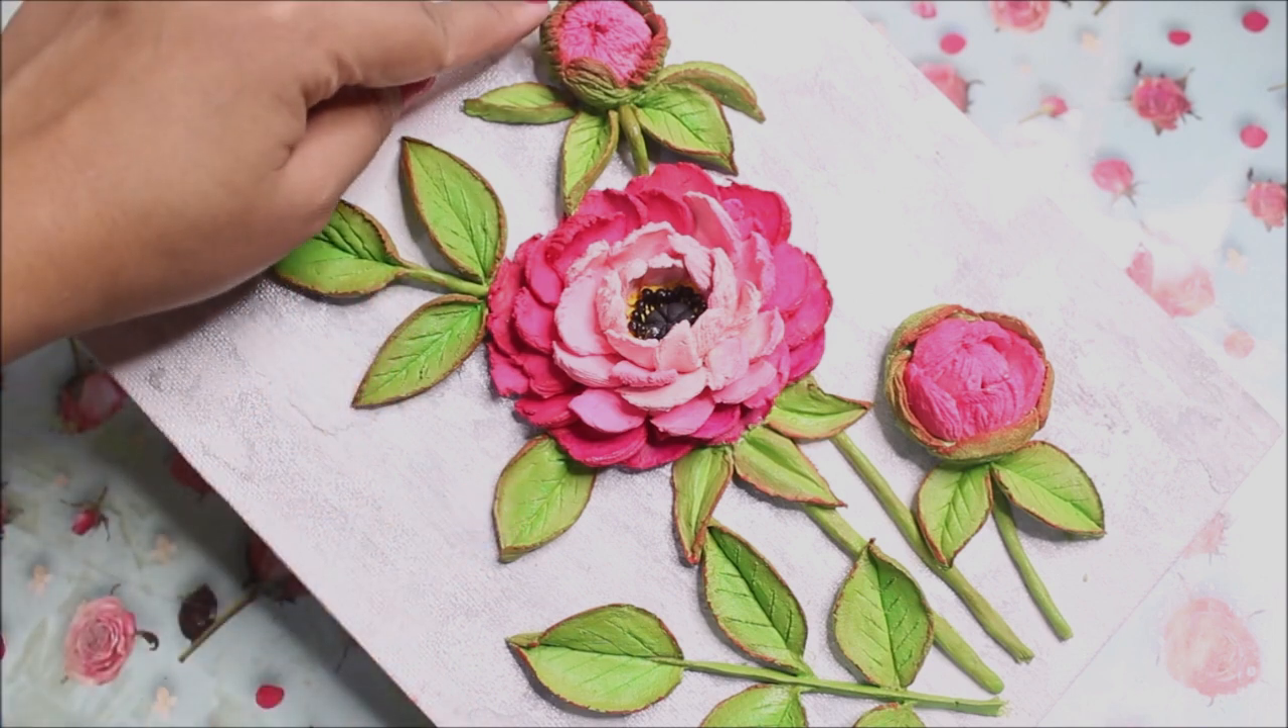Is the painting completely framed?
No.